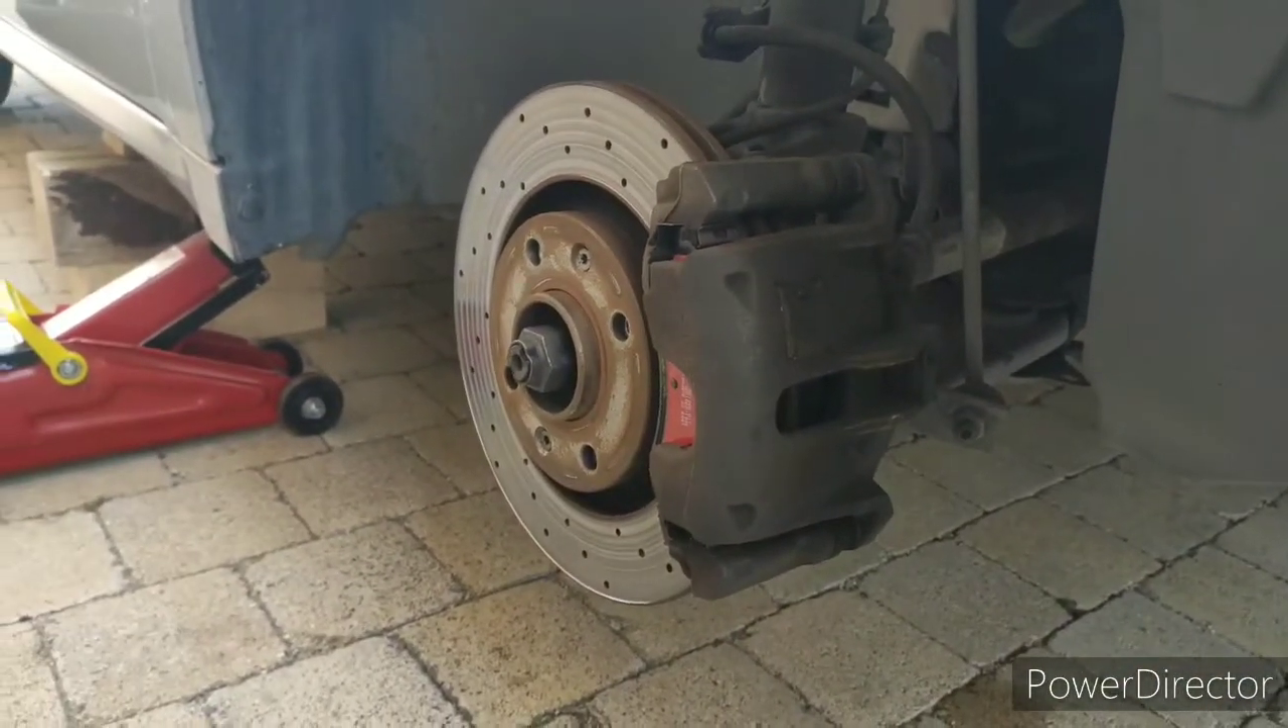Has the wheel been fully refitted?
No.